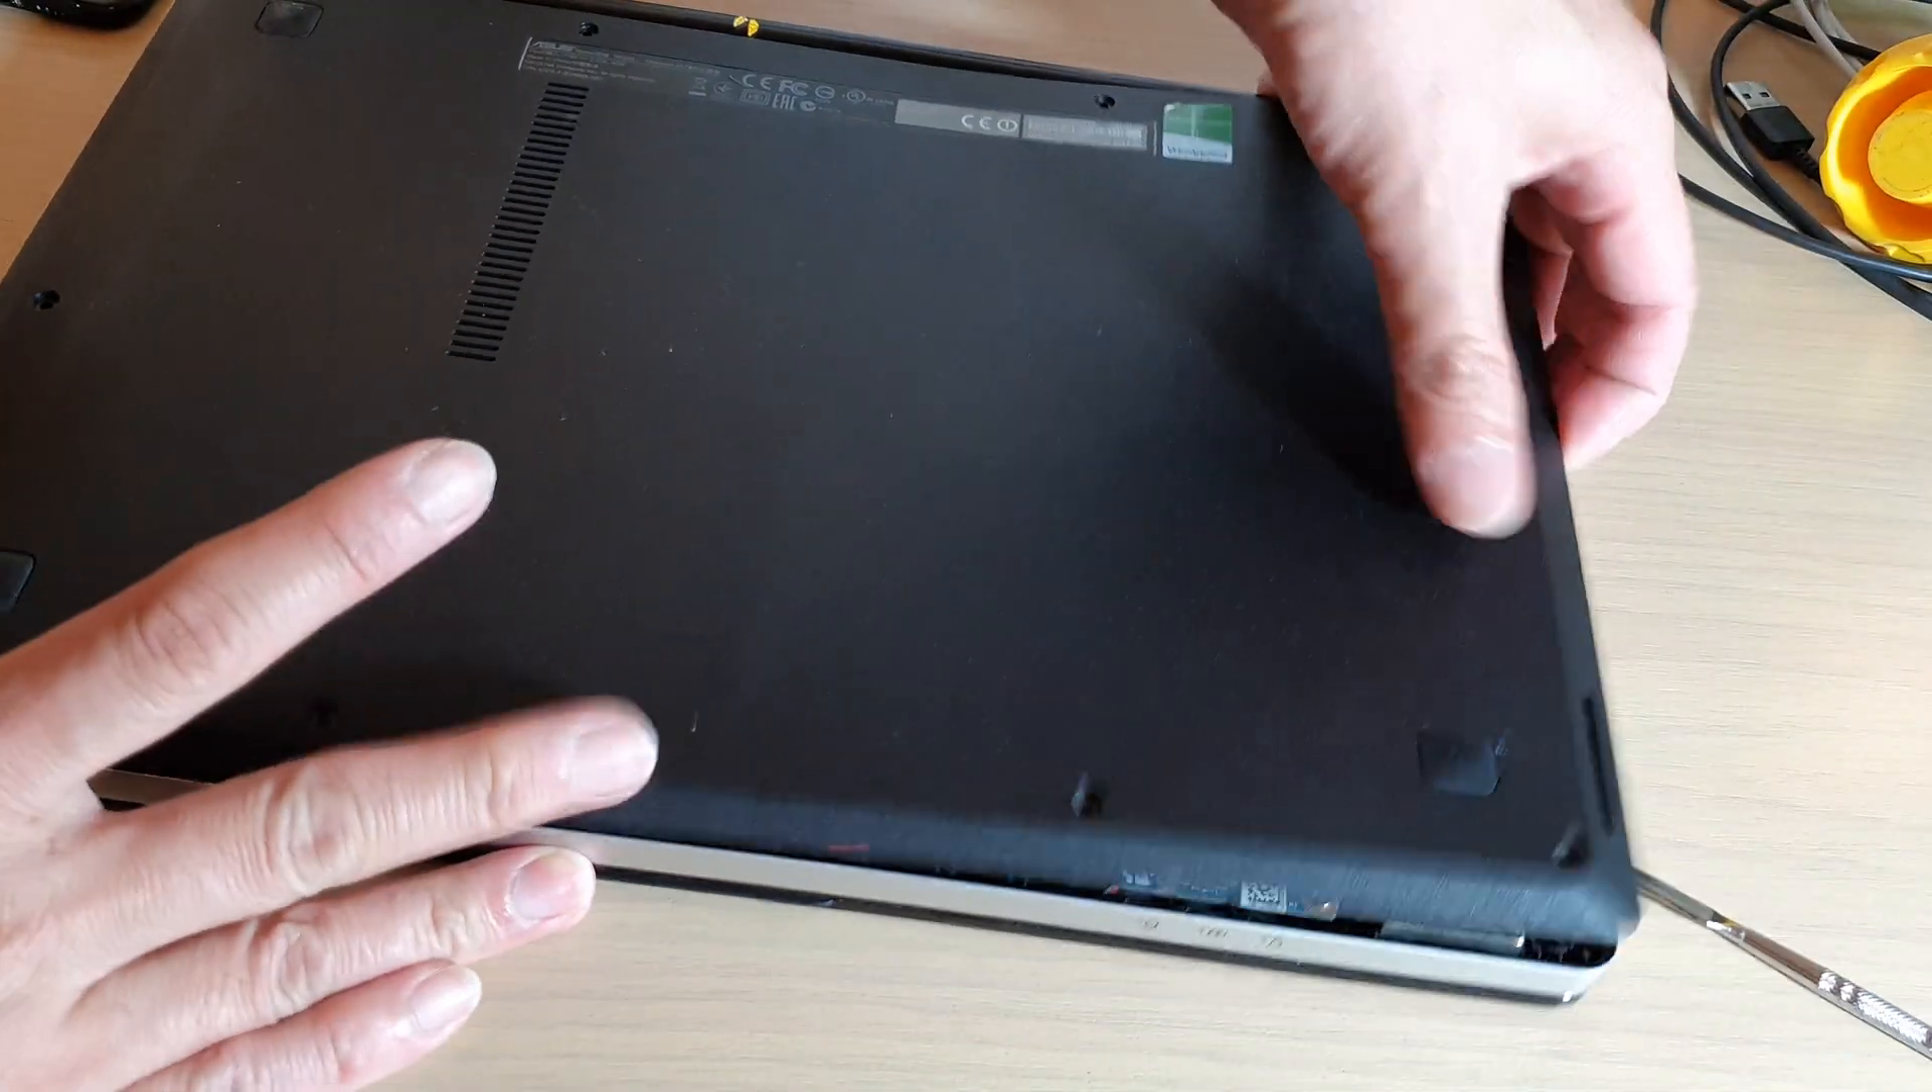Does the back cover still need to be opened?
Yes.